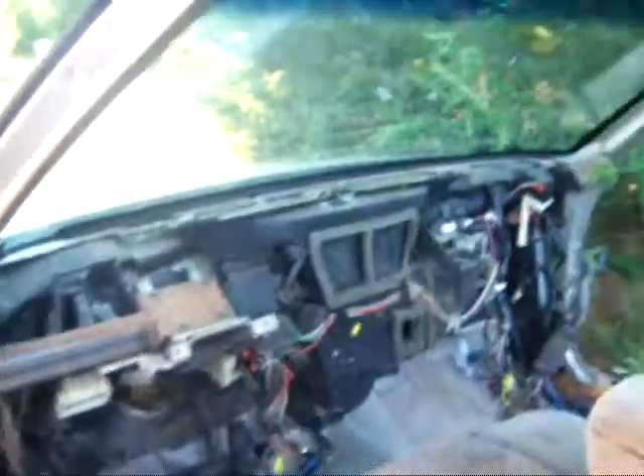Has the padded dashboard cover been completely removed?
Yes.